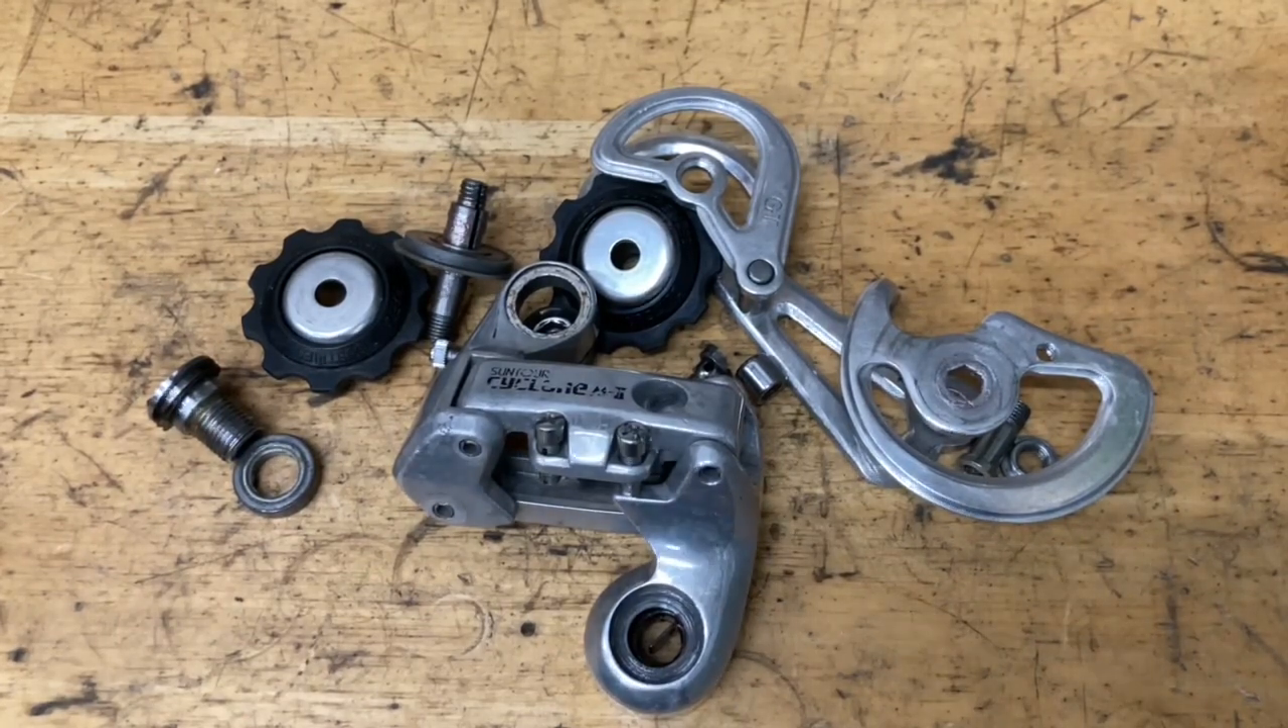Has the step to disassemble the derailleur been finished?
Yes.